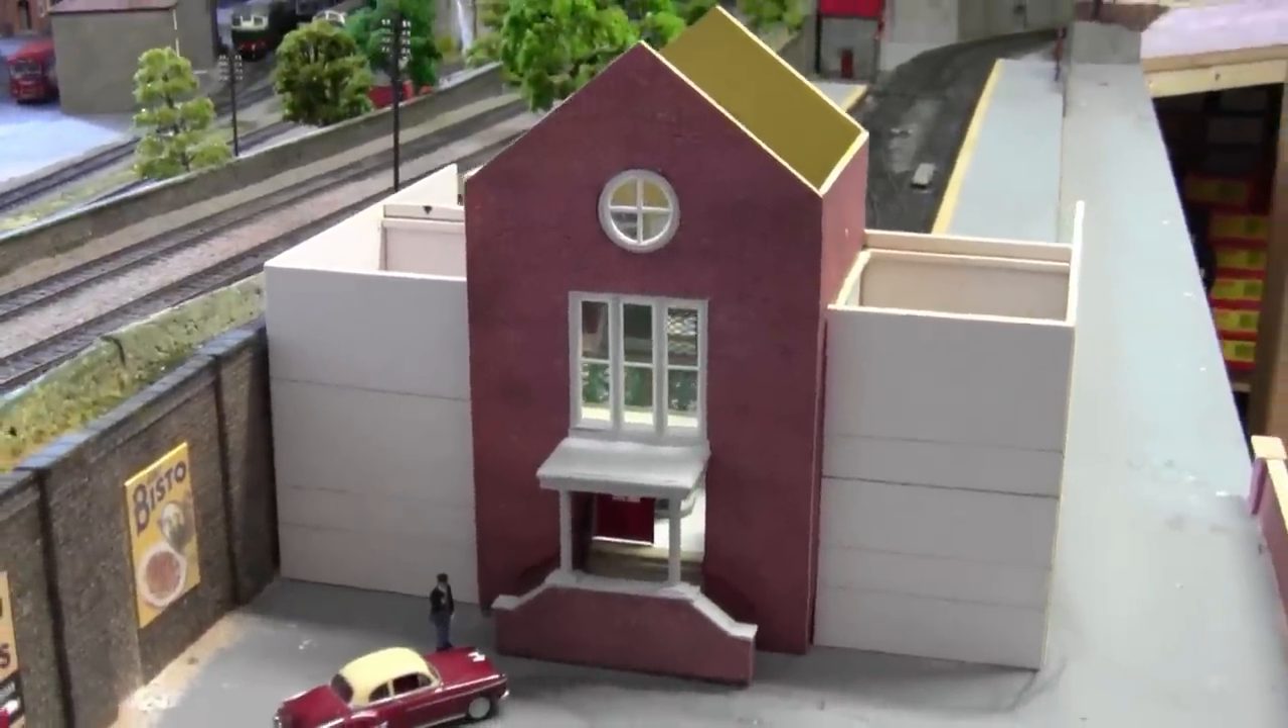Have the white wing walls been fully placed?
Yes.